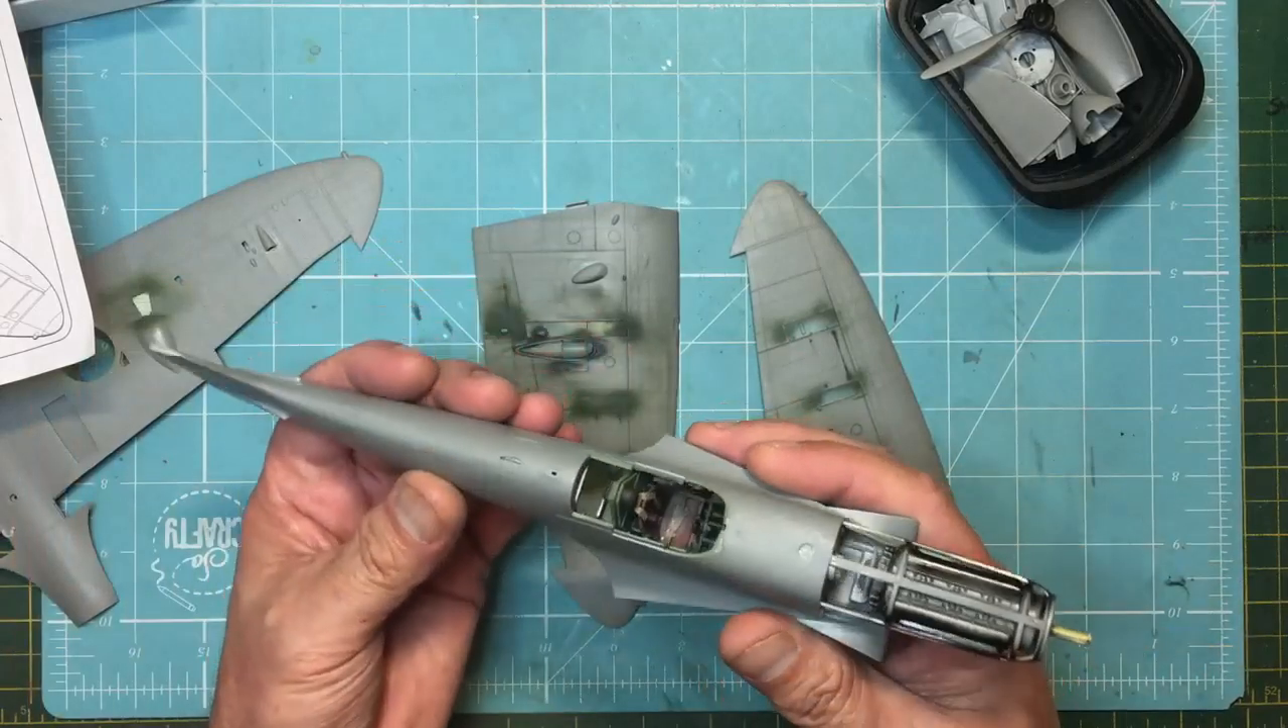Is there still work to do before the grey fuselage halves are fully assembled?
No.